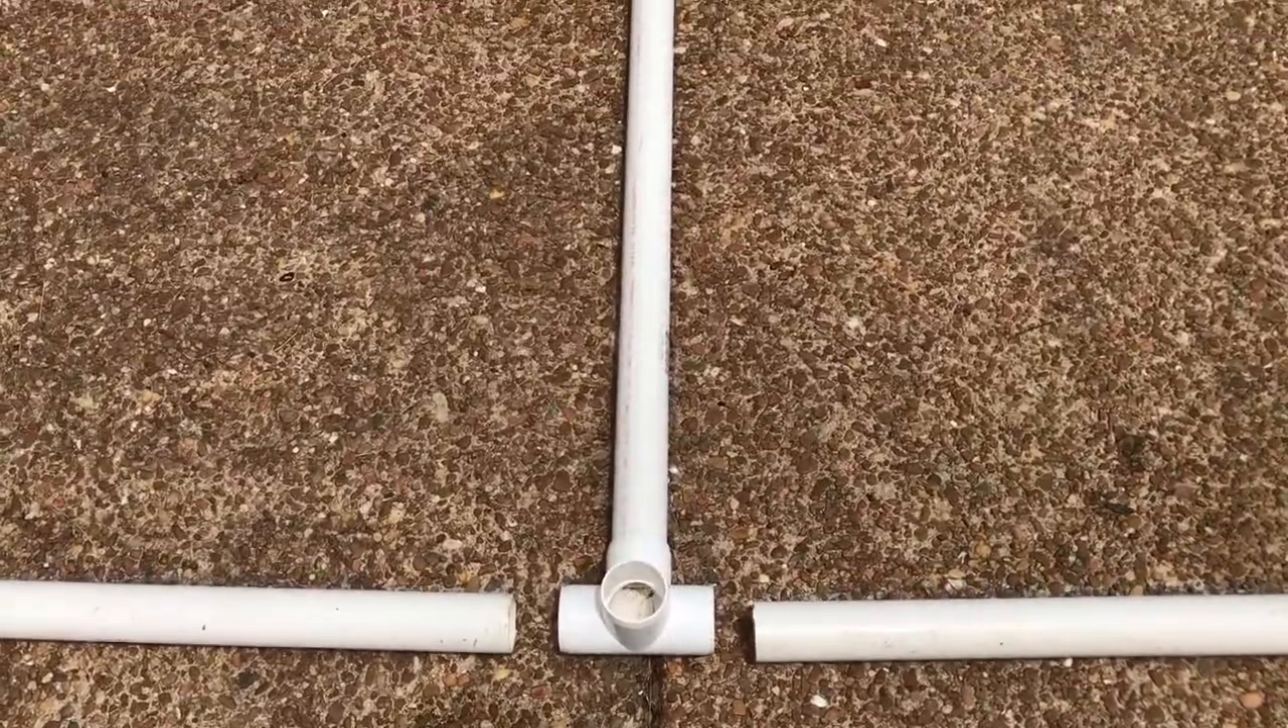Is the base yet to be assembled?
Yes.